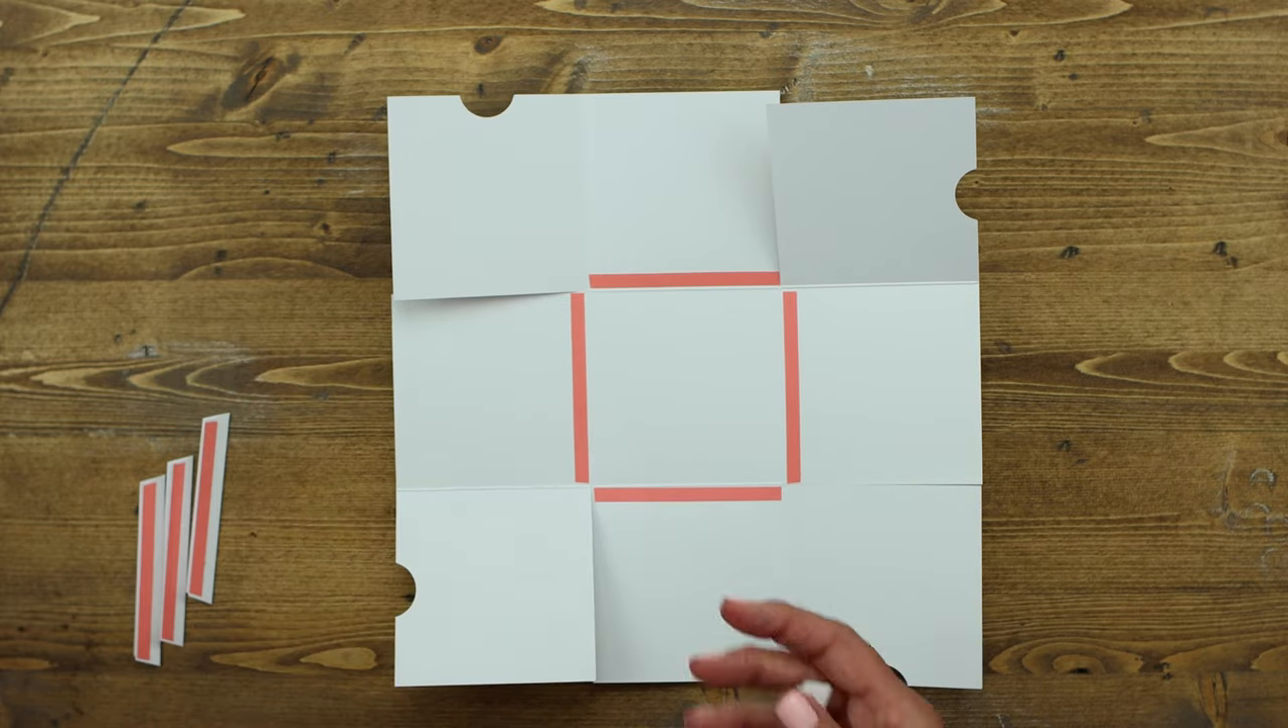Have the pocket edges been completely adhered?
No.